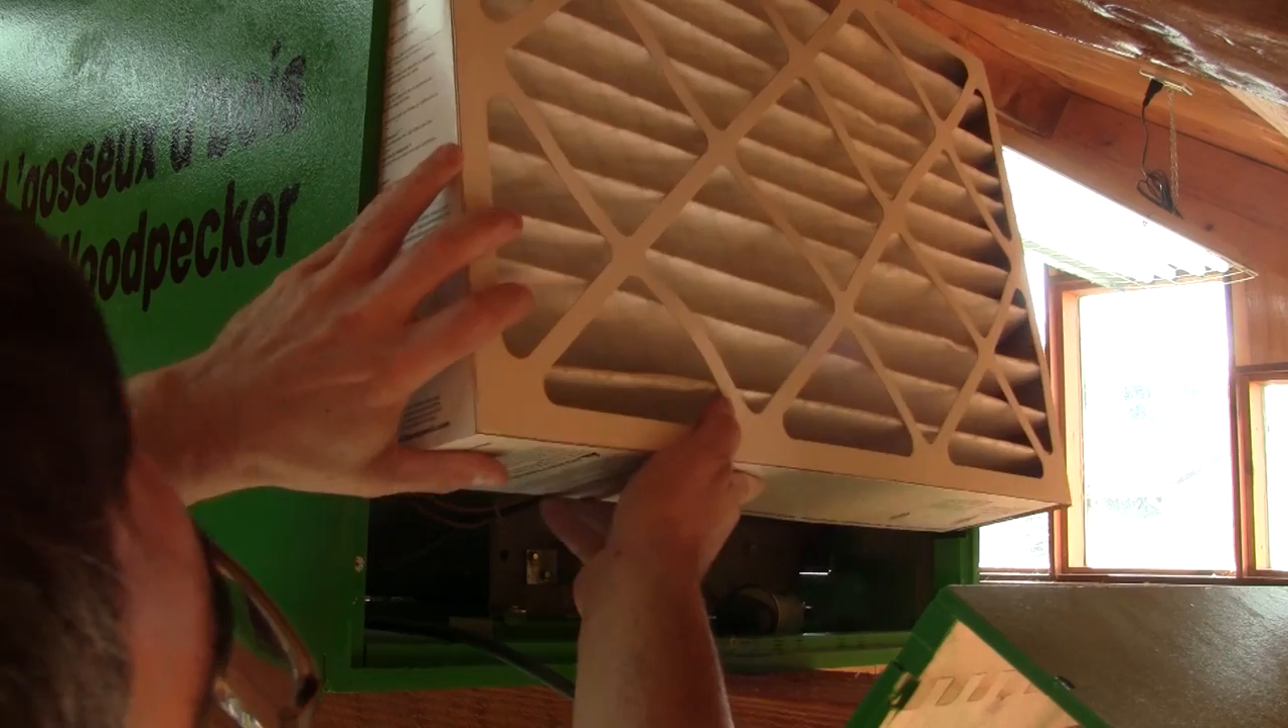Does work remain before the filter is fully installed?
Yes.